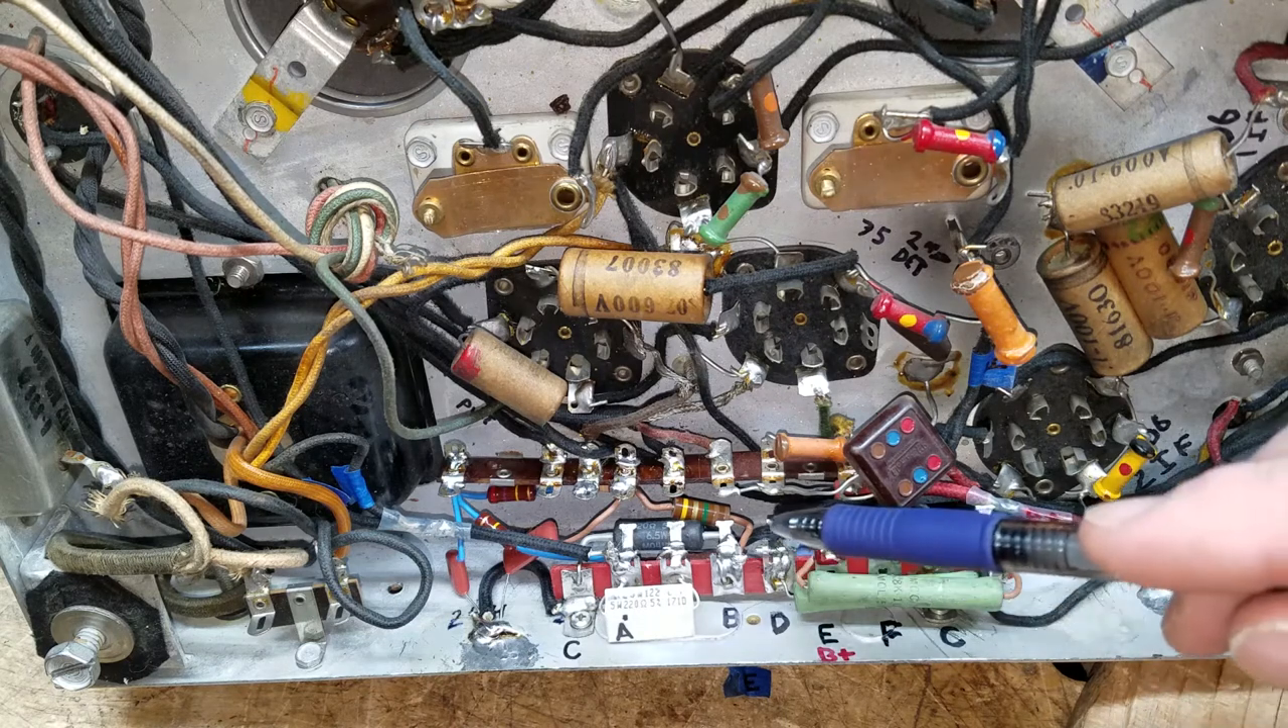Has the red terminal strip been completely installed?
Yes.